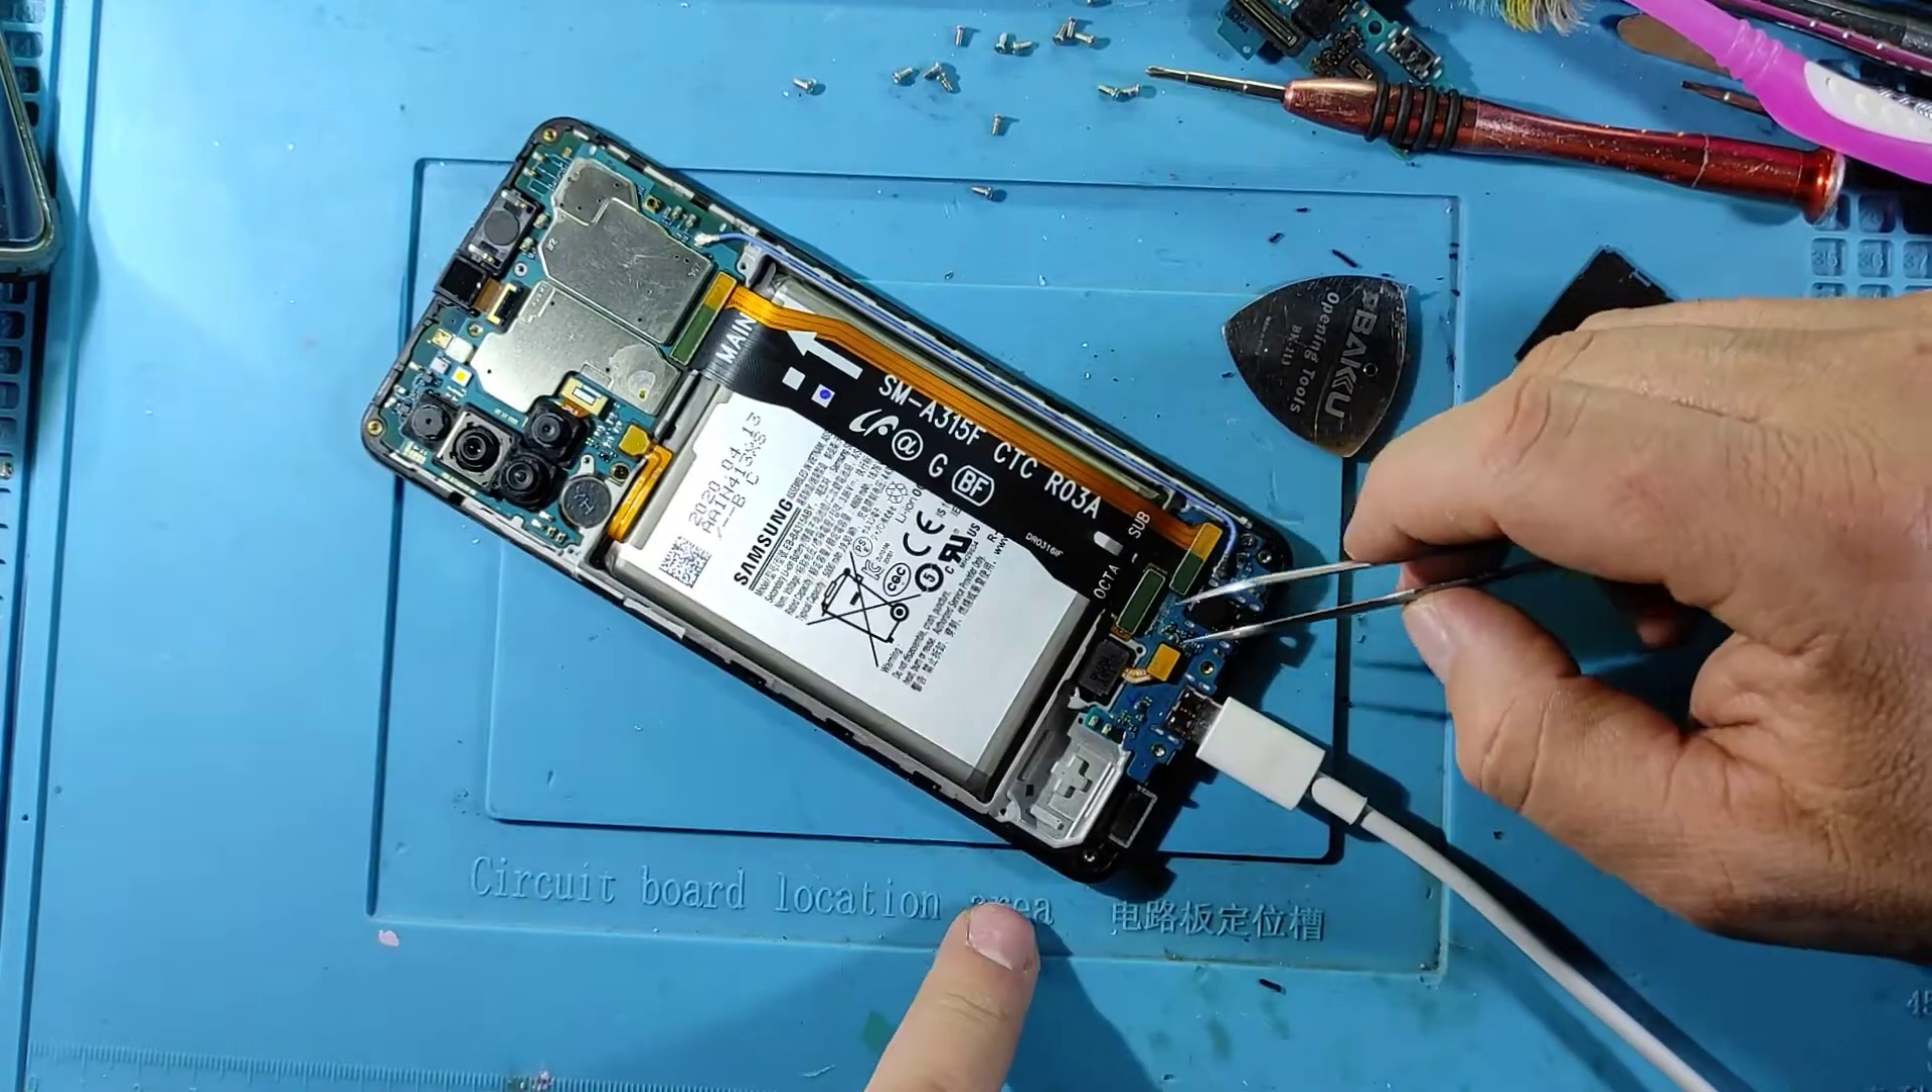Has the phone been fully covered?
No.